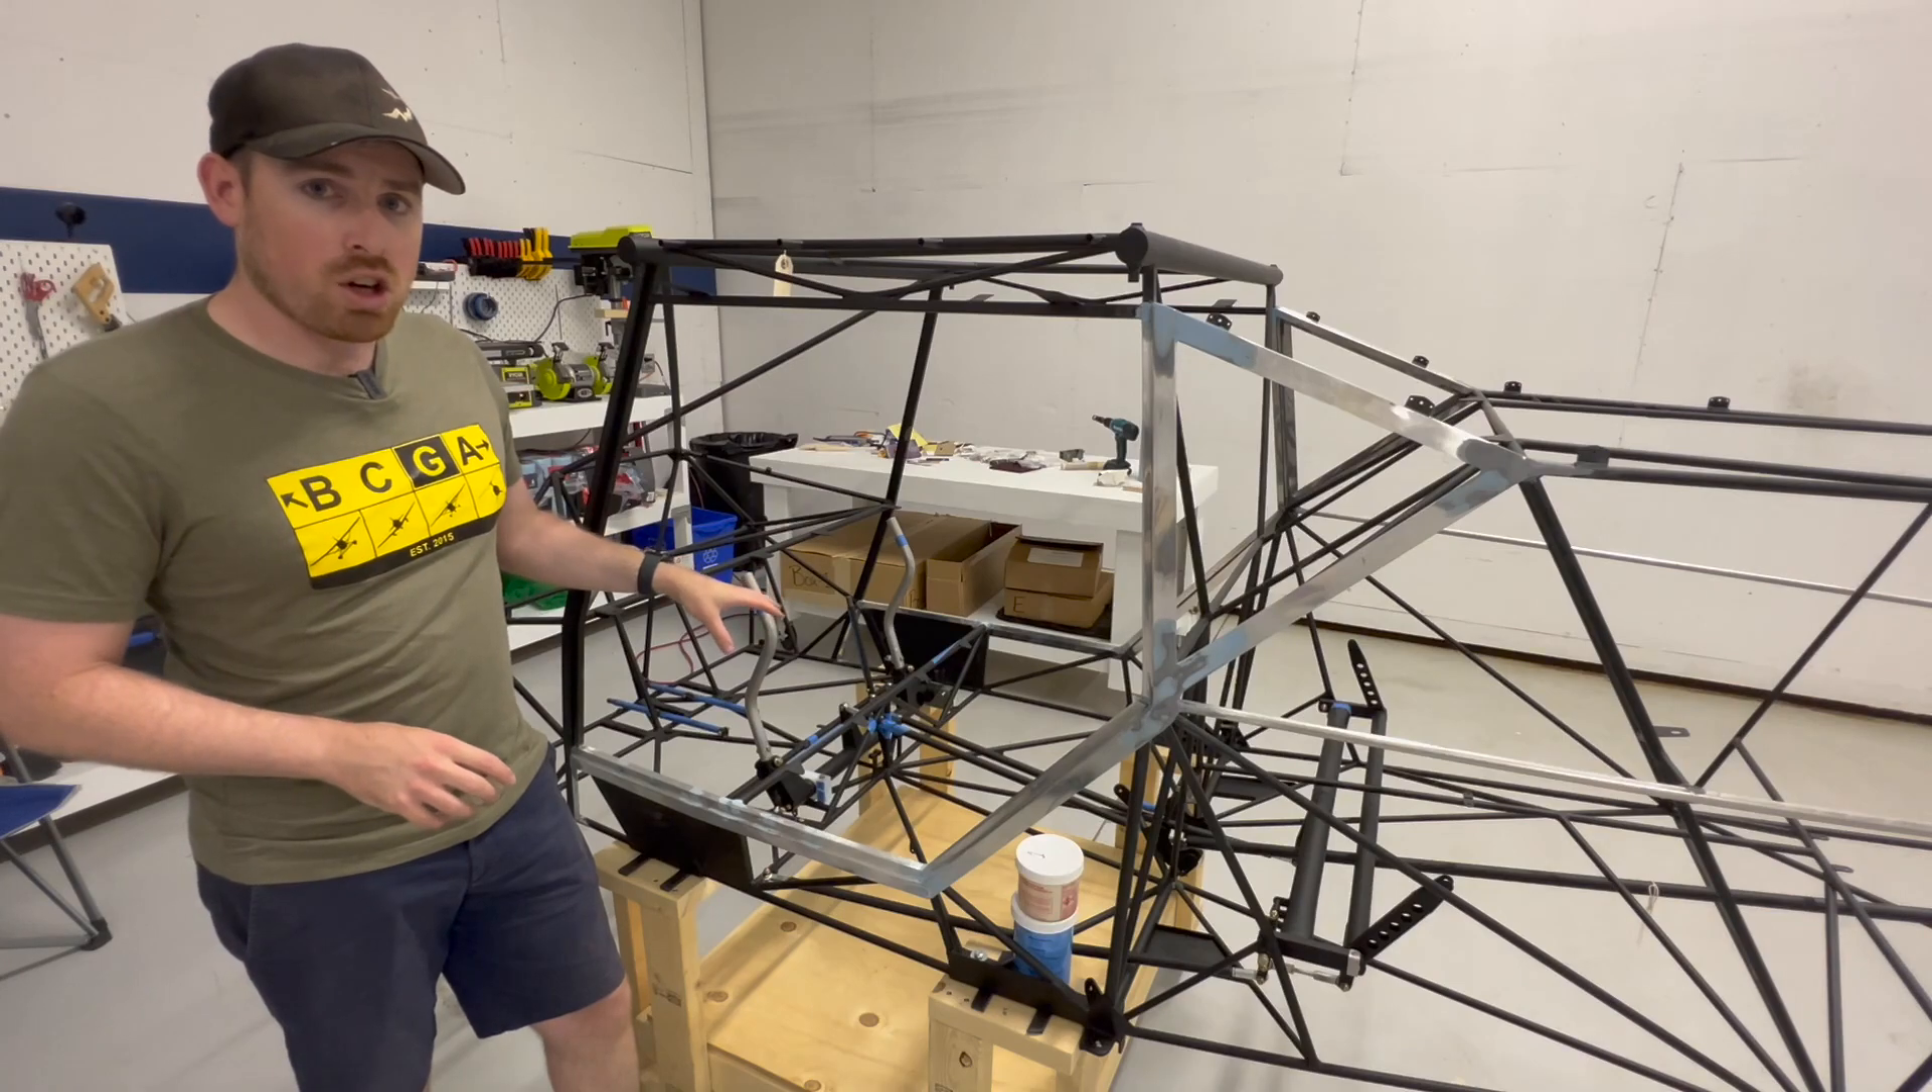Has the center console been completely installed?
No.